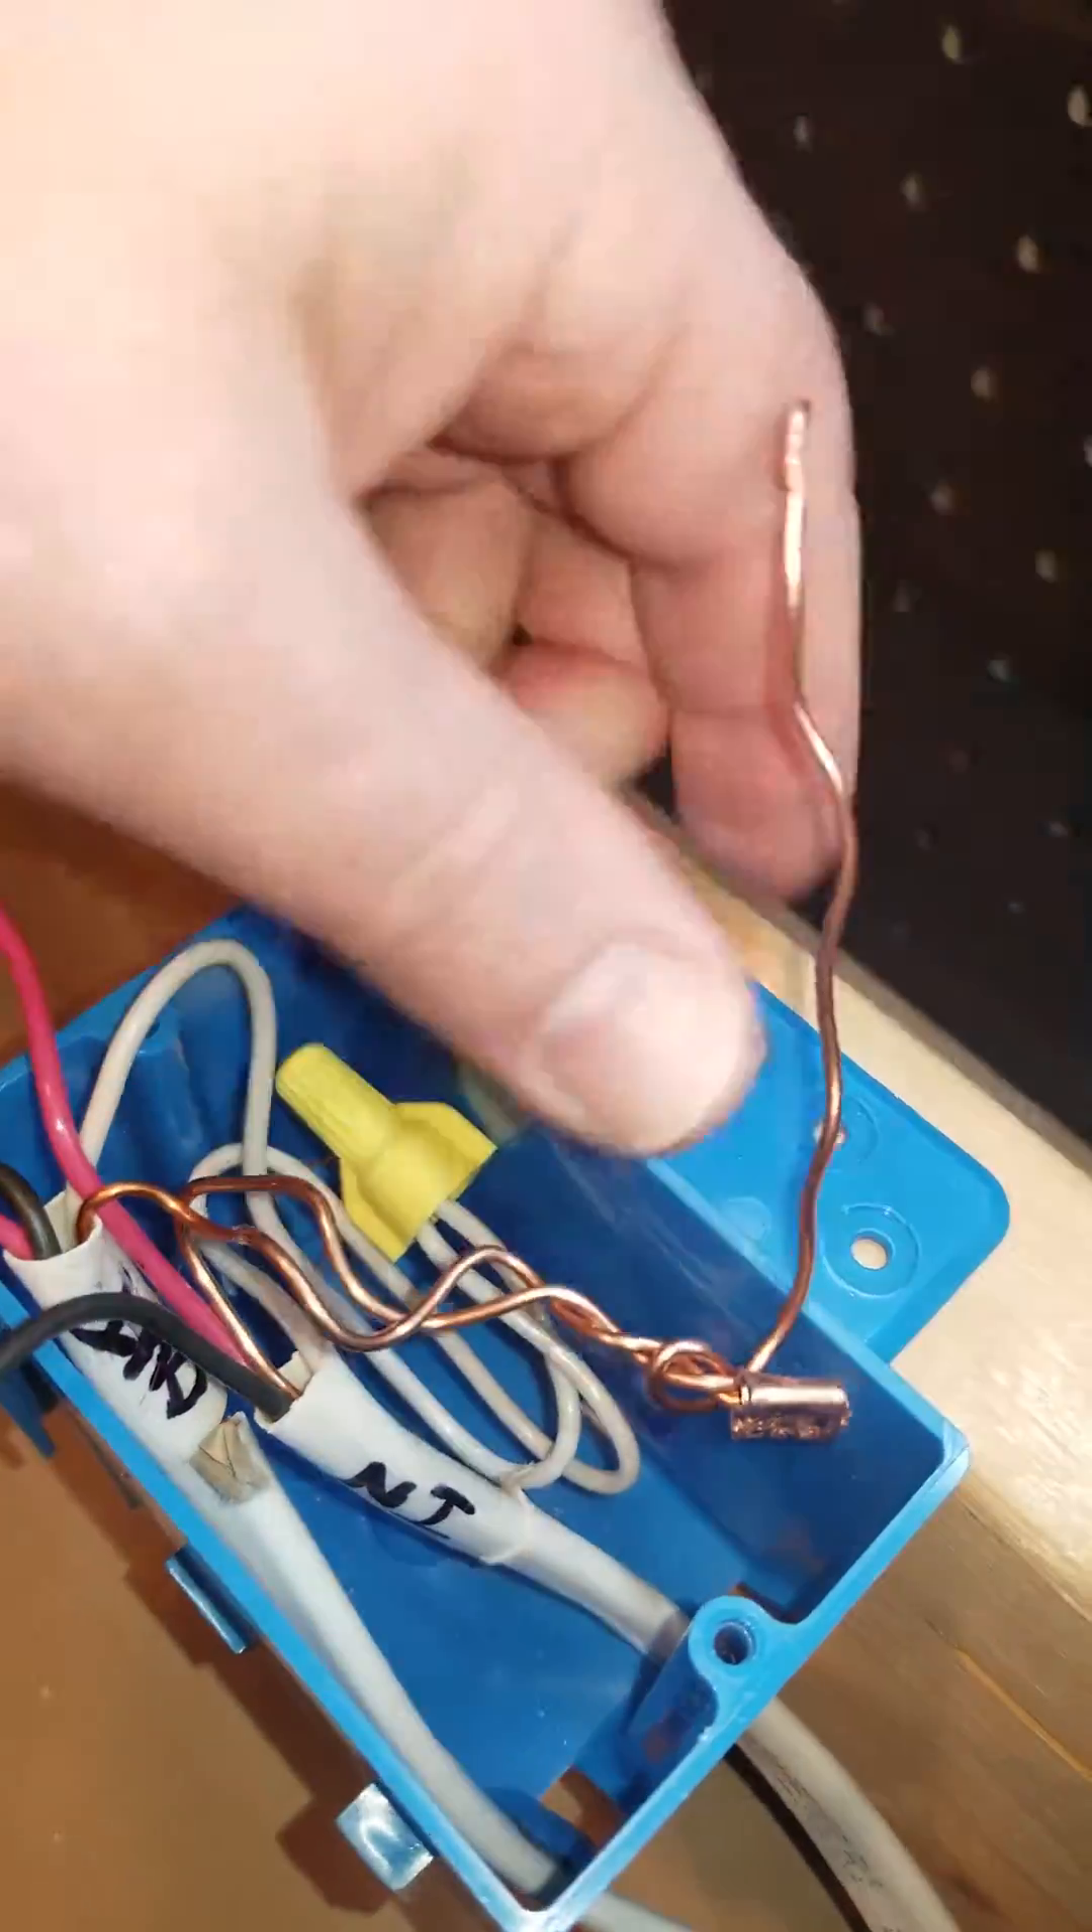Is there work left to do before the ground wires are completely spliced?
No.